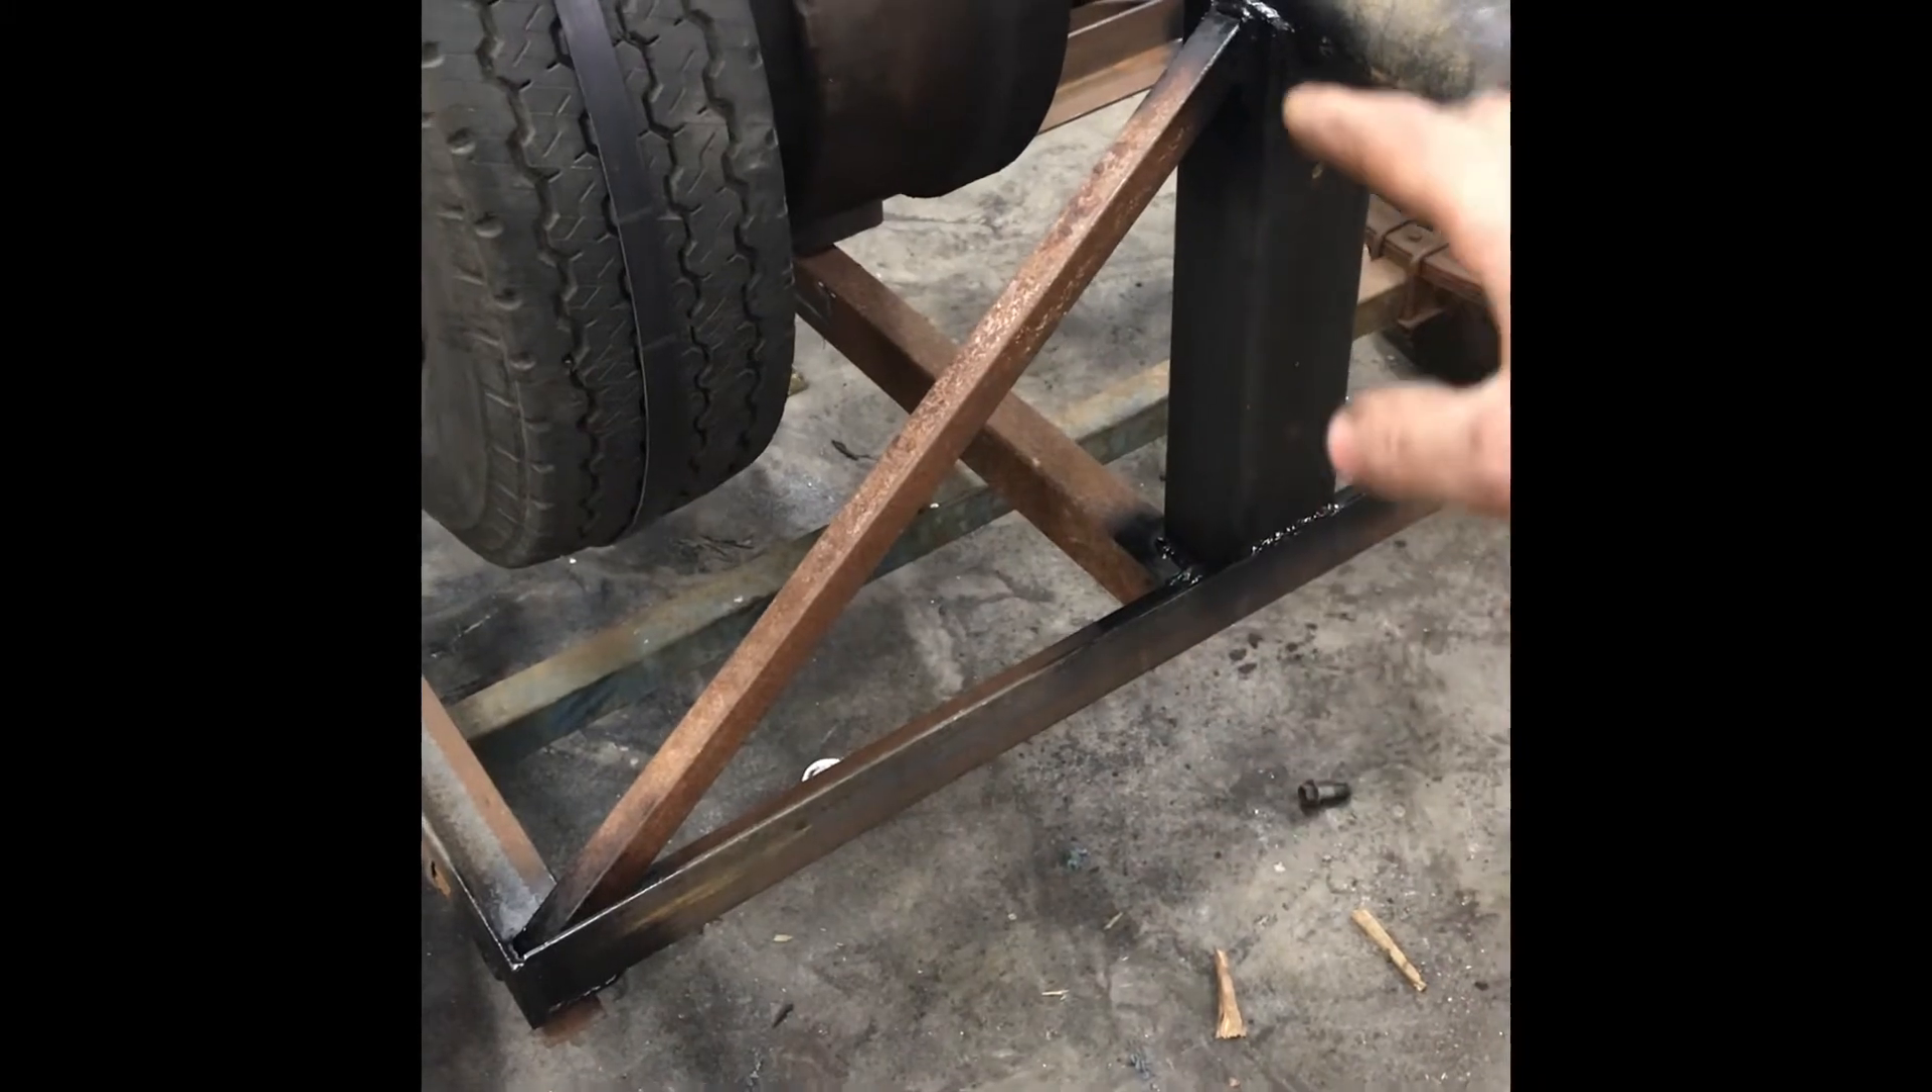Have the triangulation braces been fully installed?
Yes.